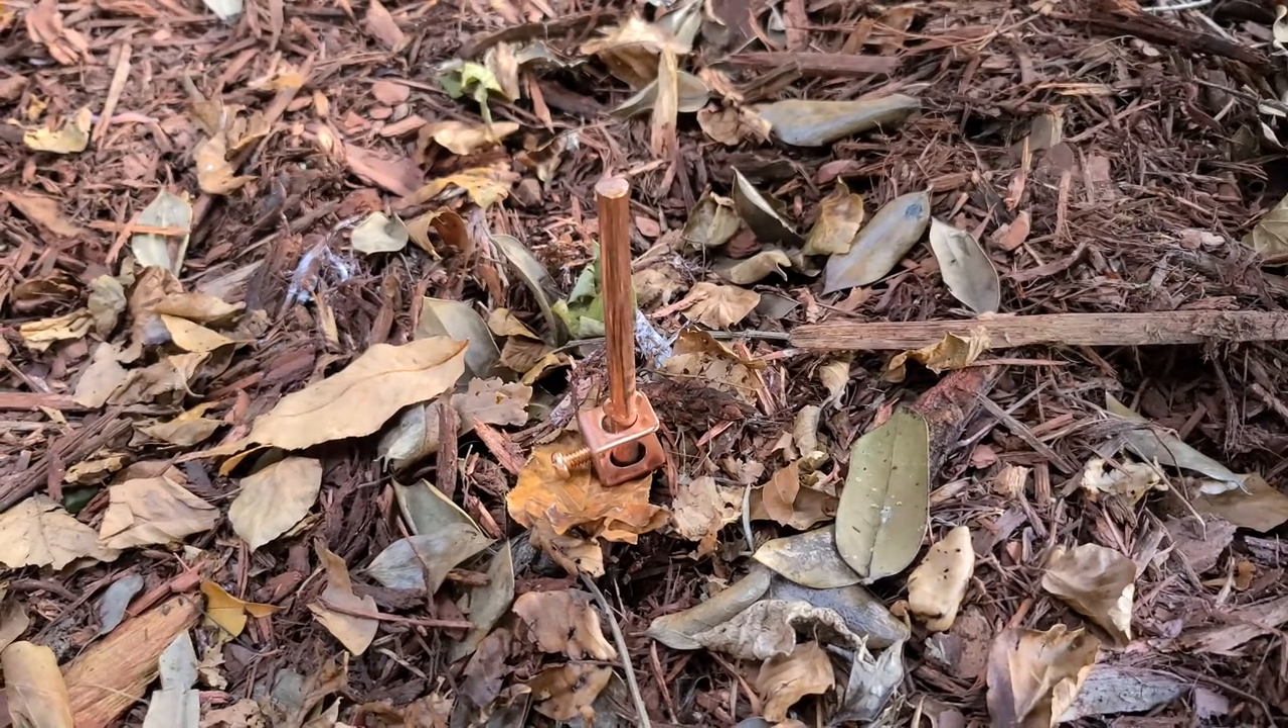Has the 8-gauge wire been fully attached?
No.